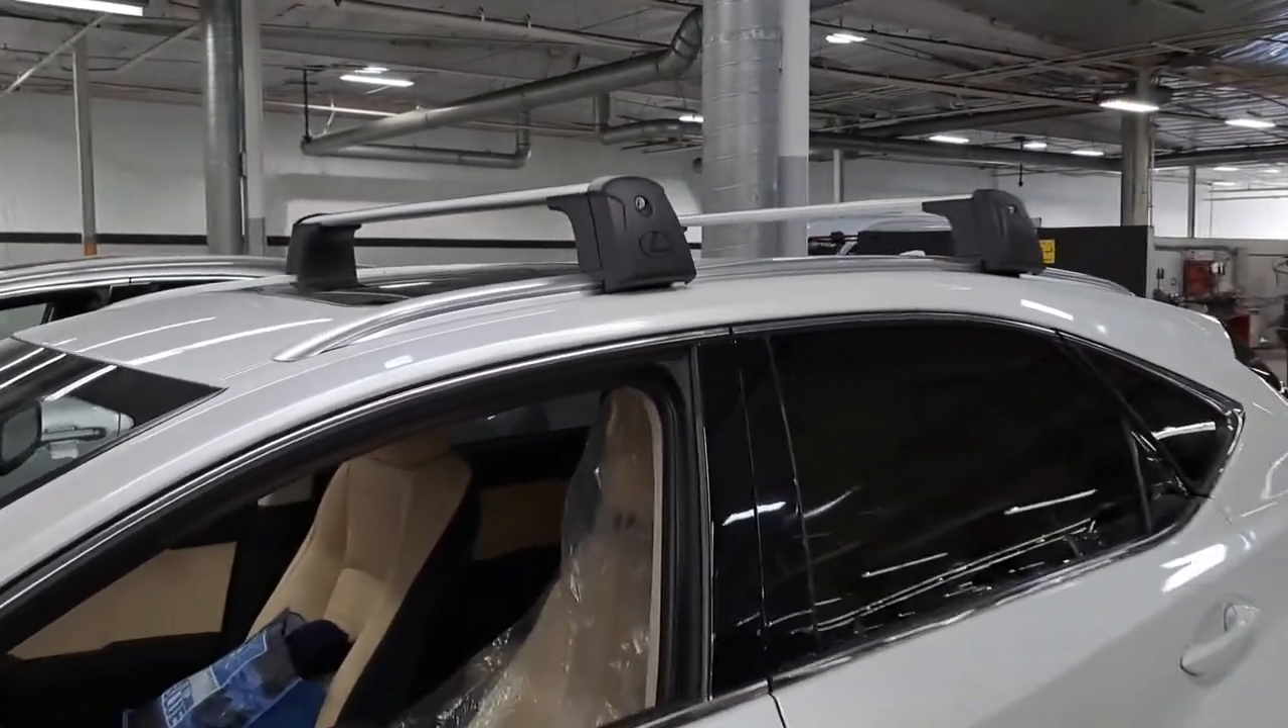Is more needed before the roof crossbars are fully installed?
No.